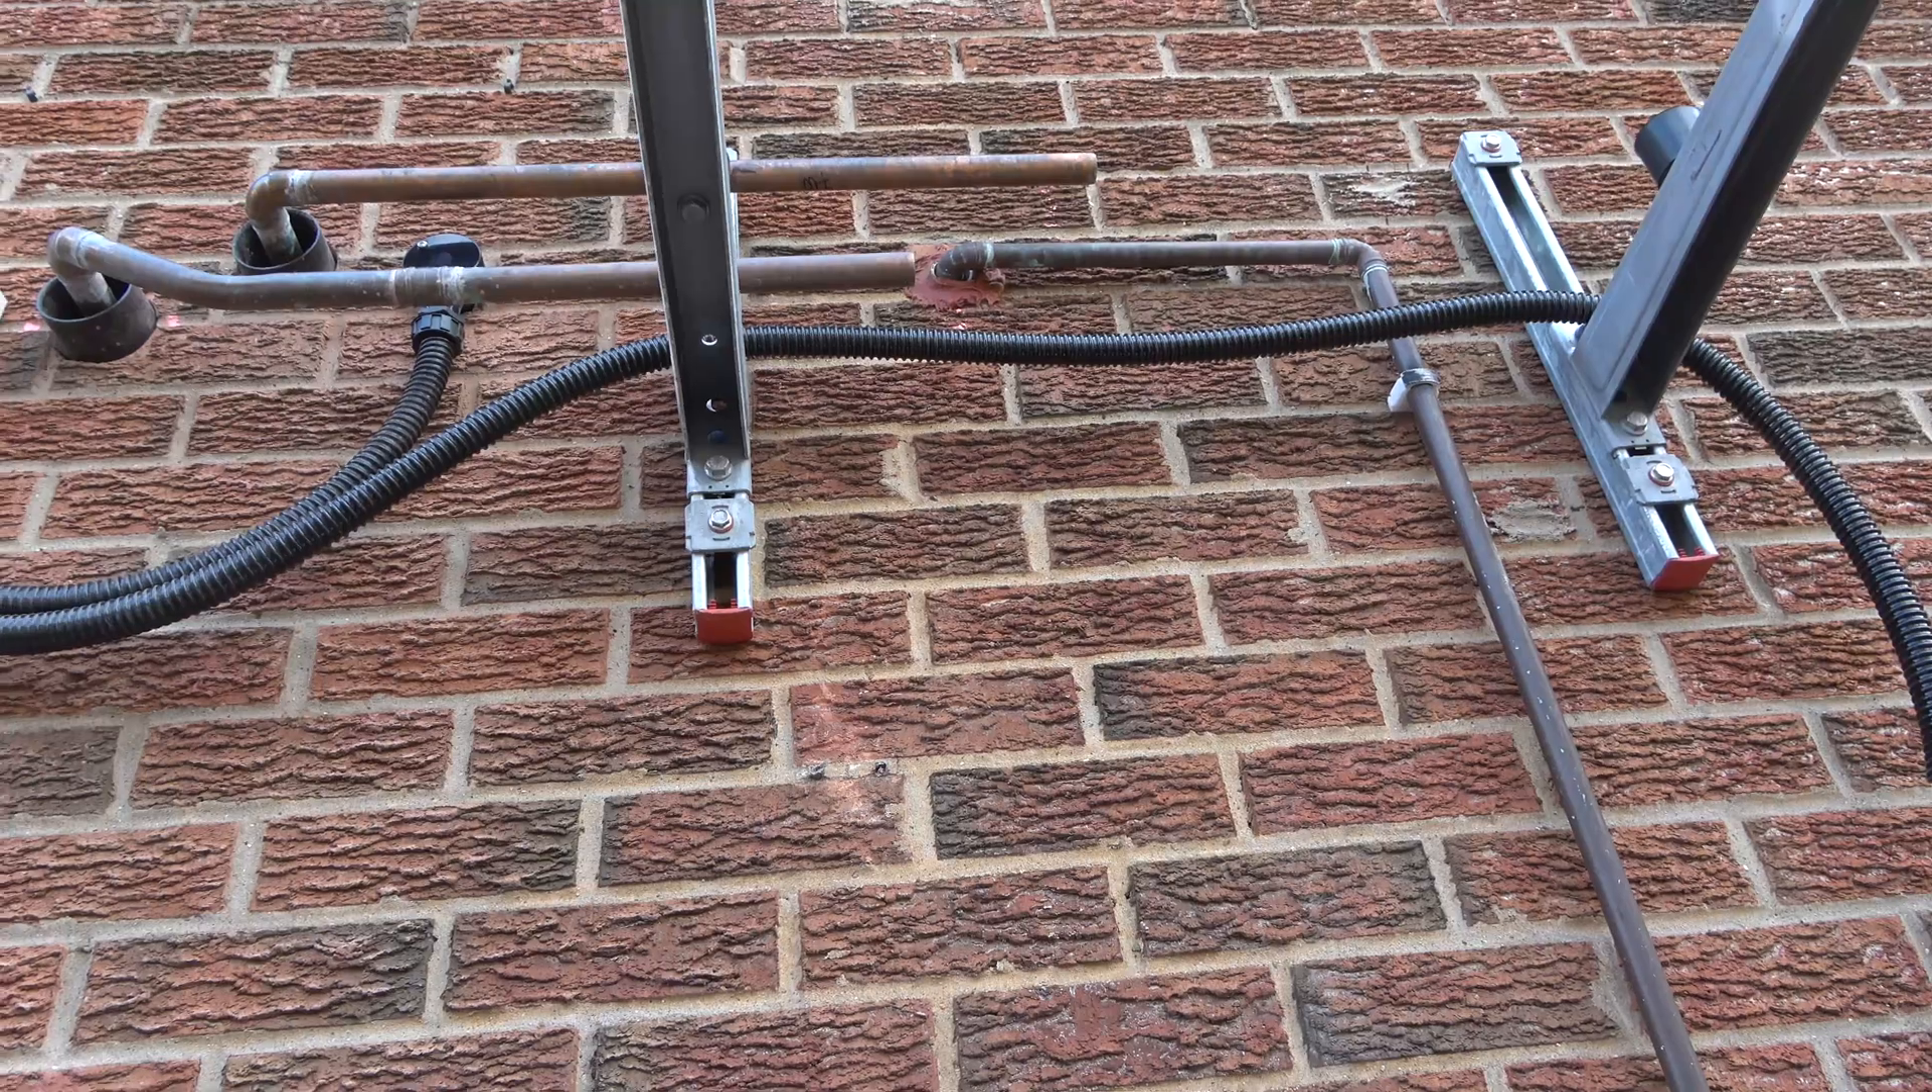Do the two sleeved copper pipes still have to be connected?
Yes.